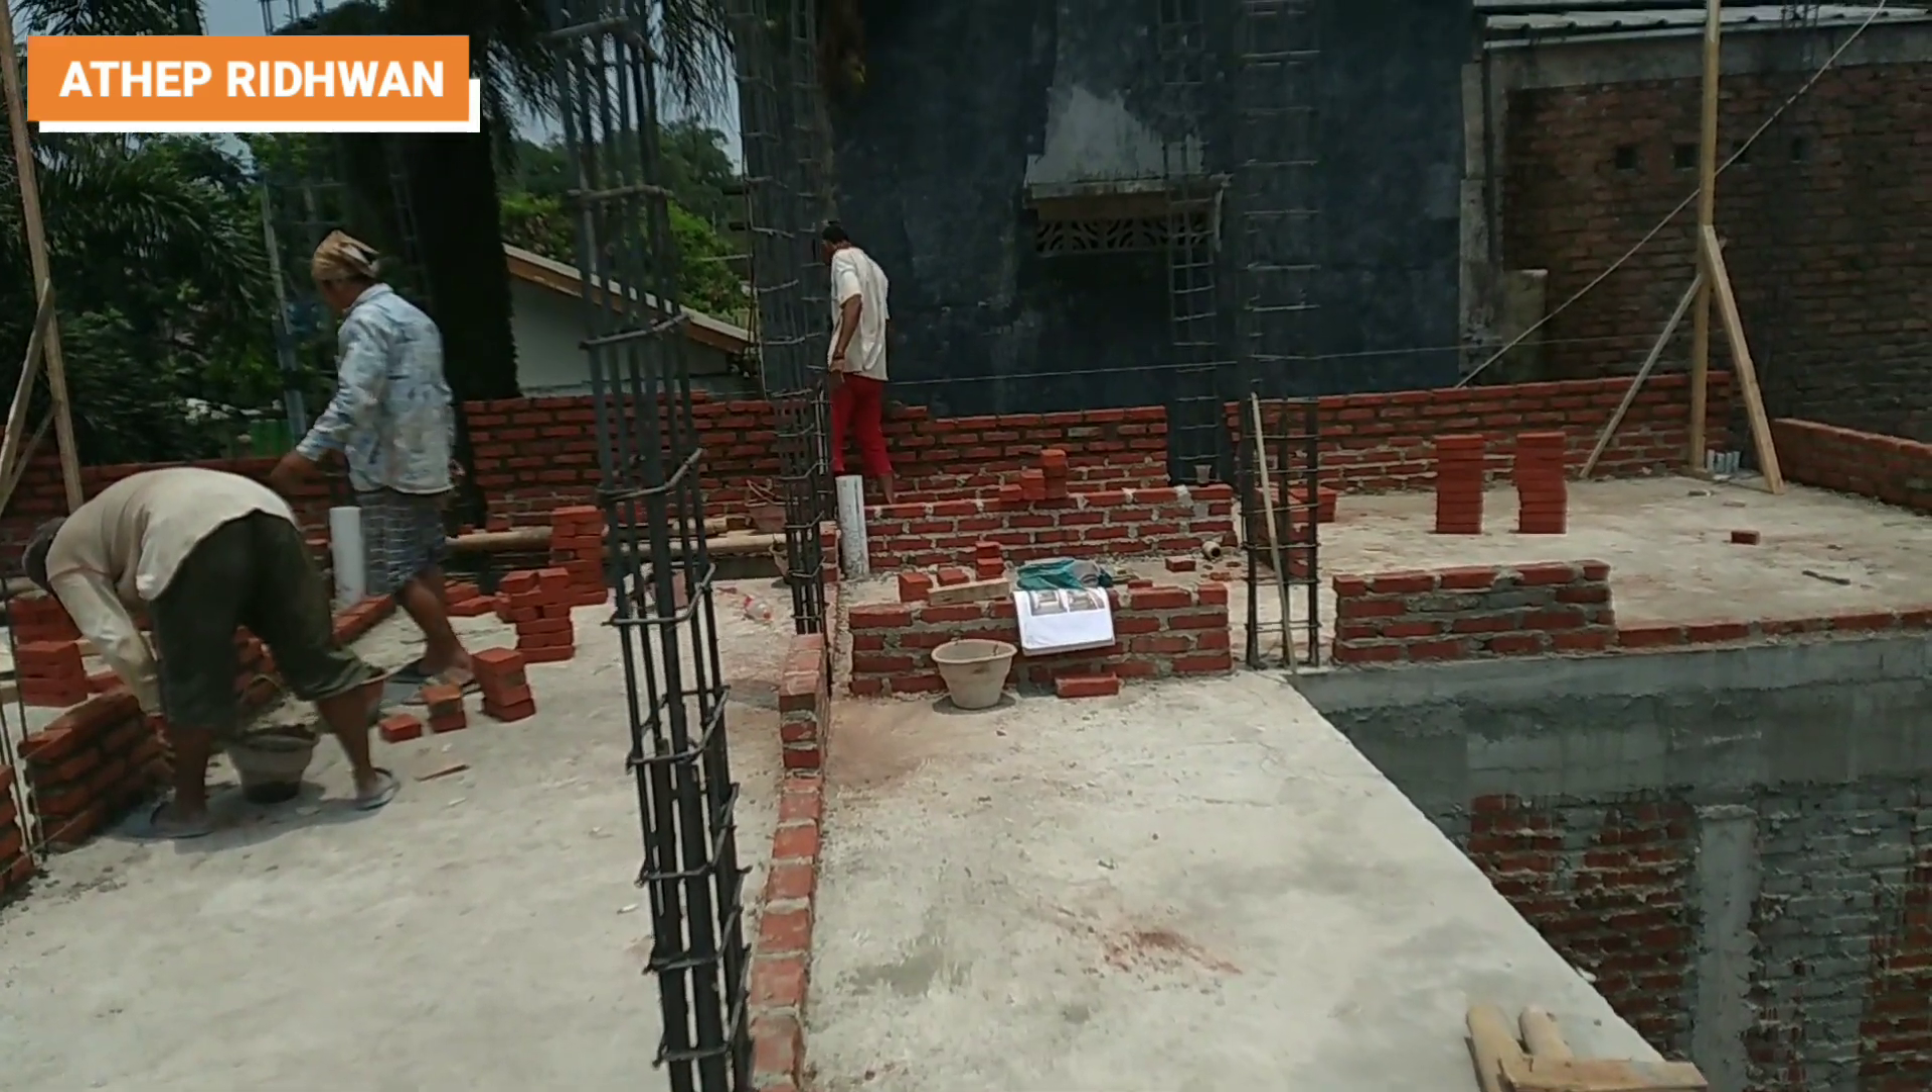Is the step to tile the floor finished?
No.